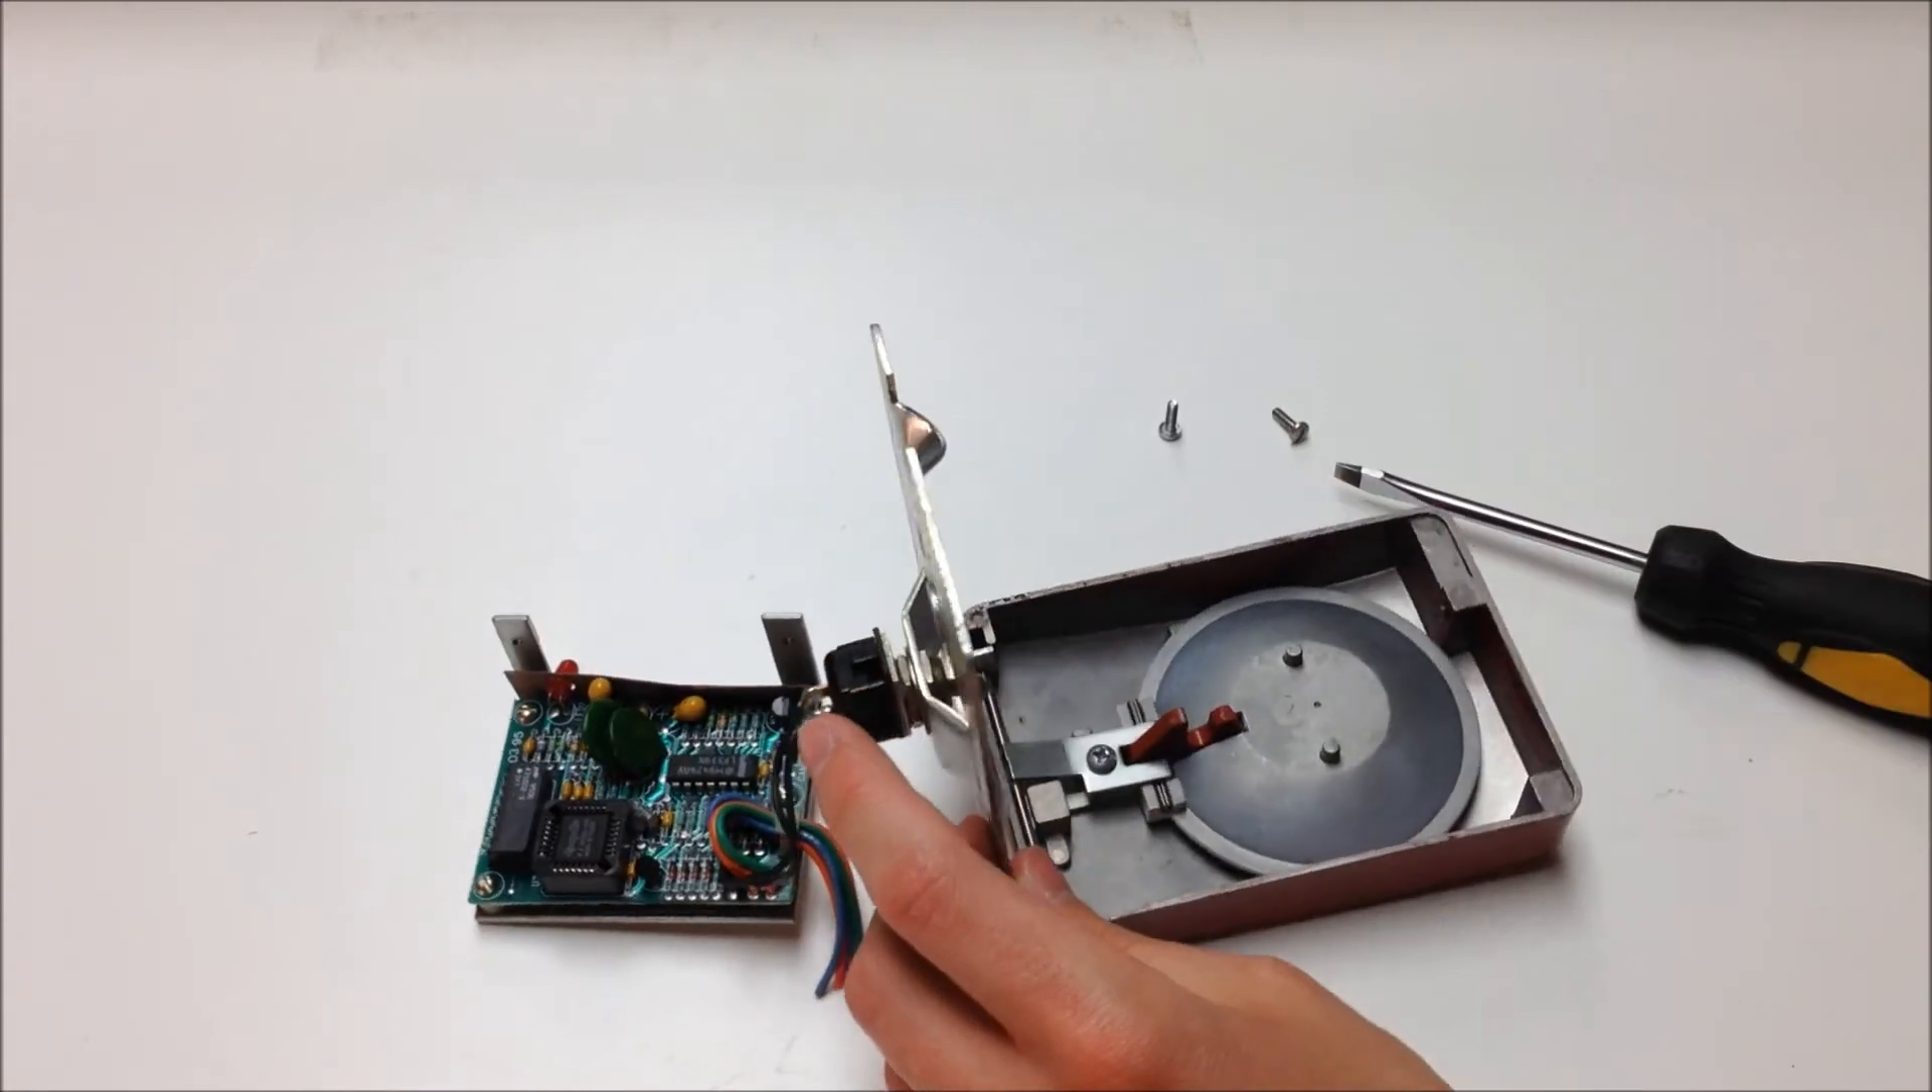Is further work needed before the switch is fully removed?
Yes.